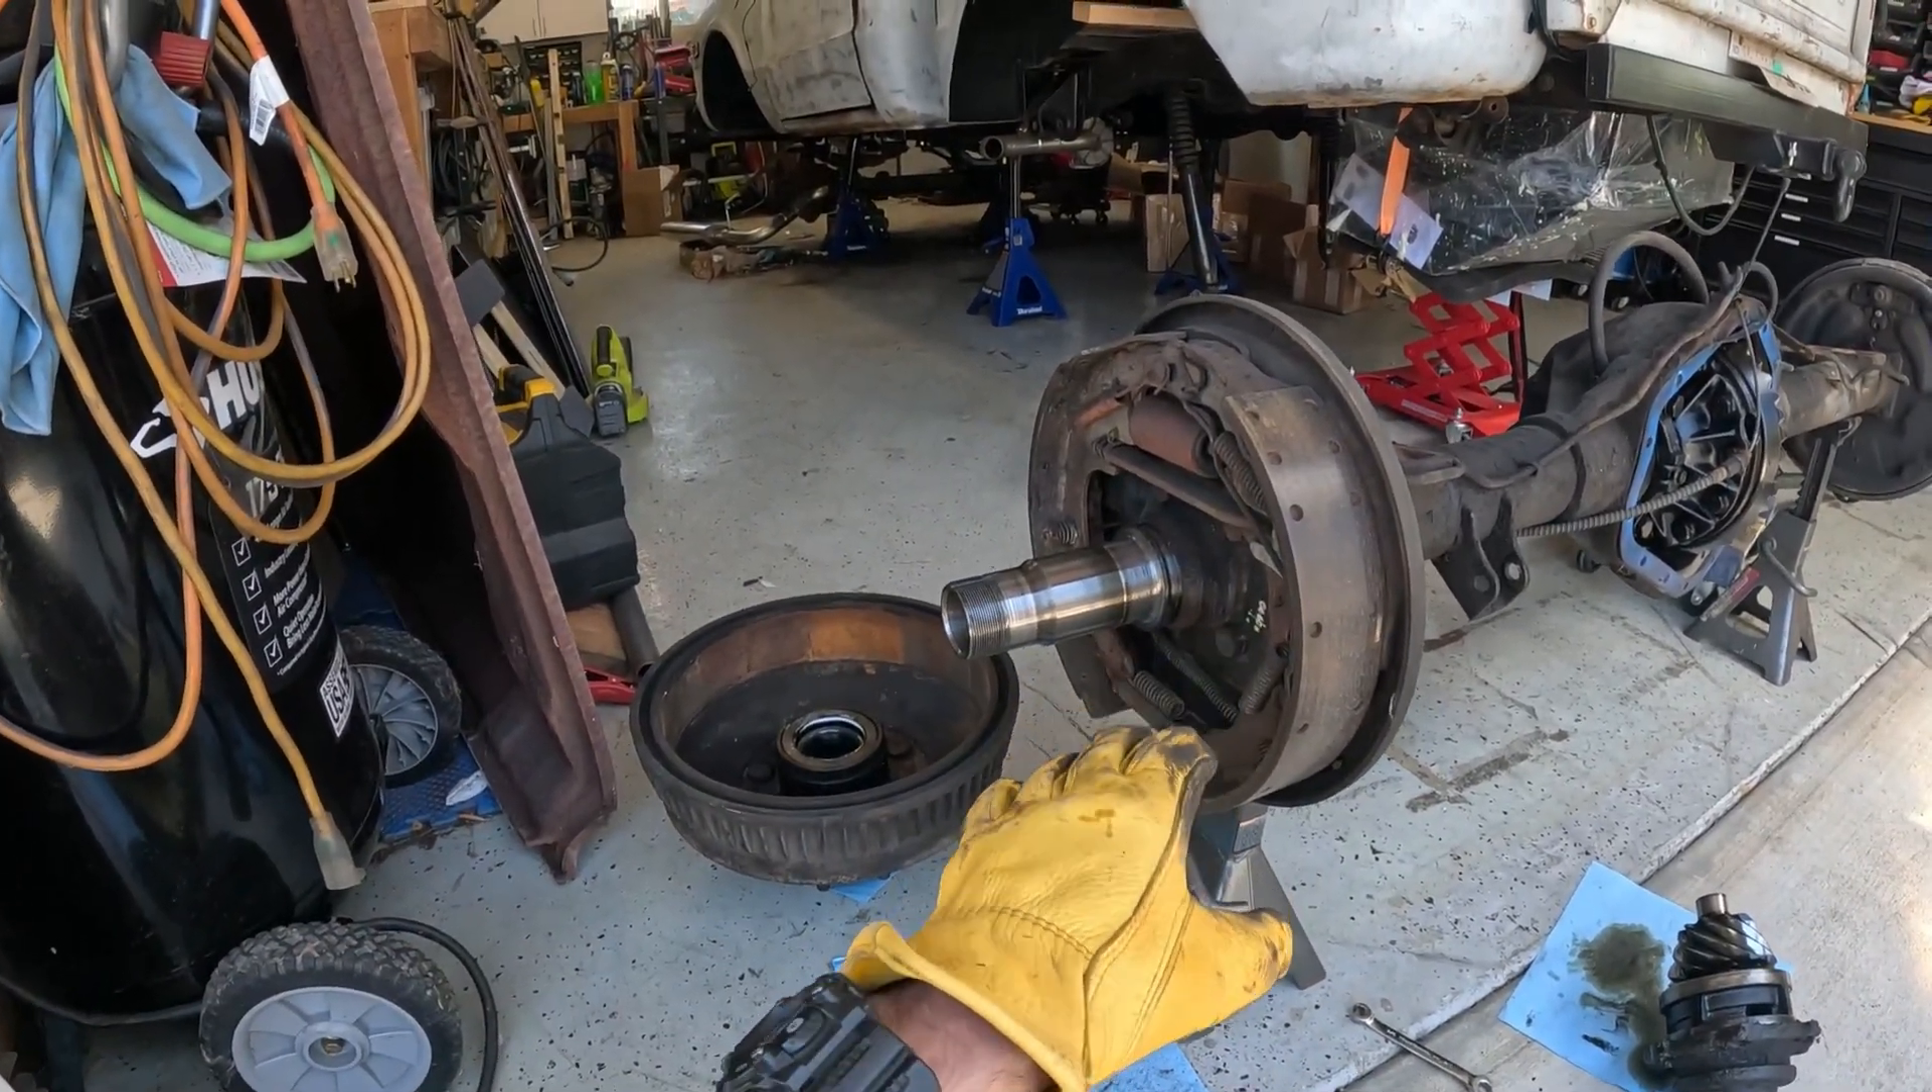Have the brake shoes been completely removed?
No.